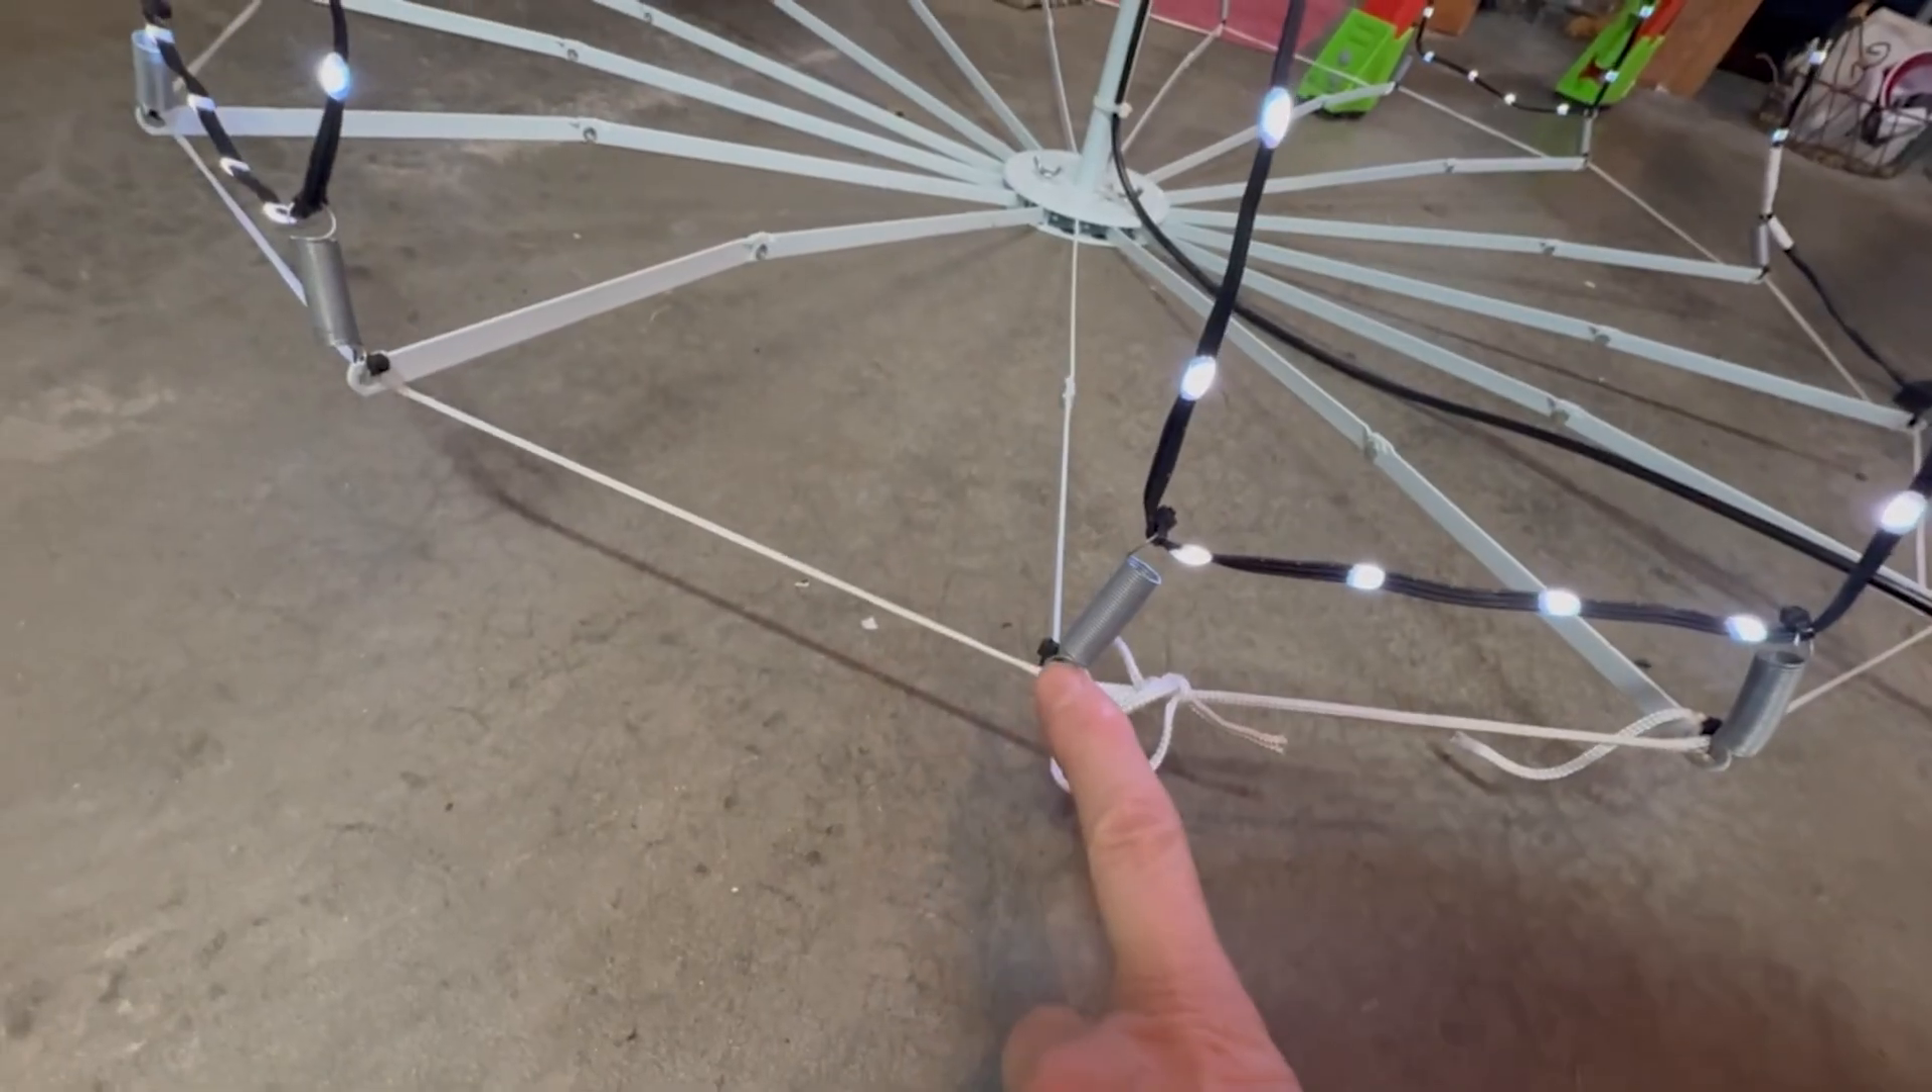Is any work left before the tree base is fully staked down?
Yes.